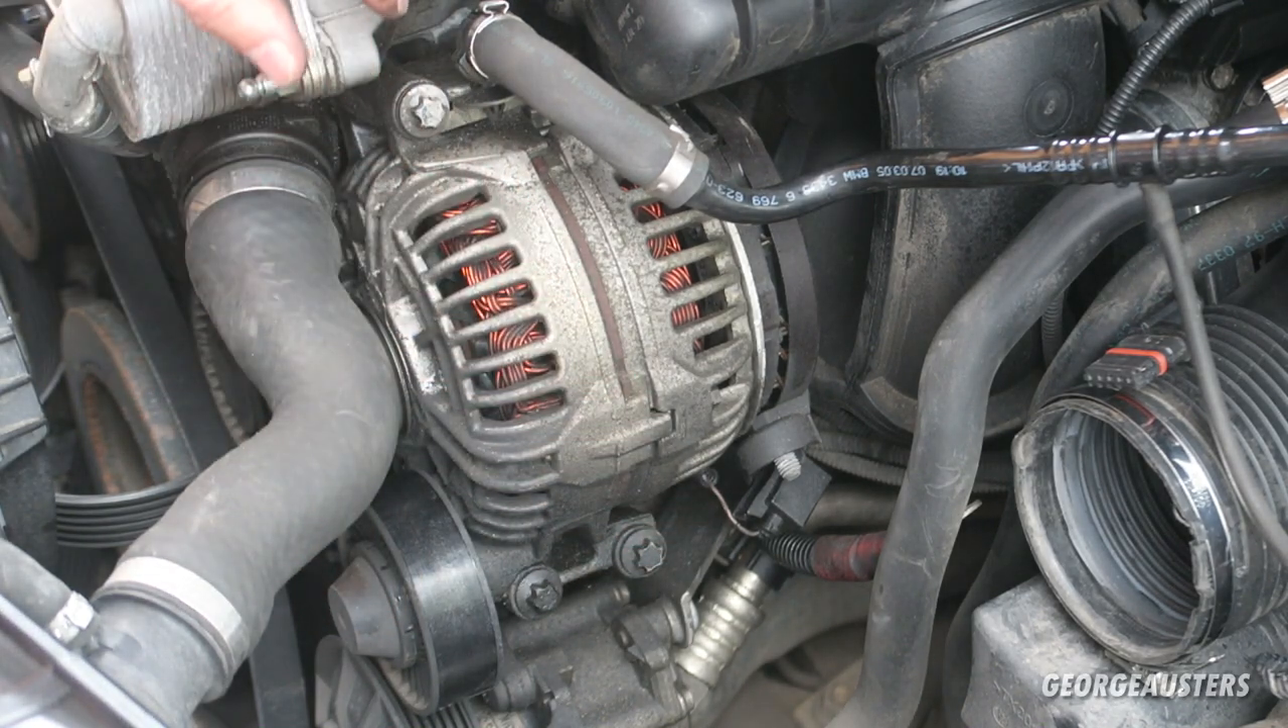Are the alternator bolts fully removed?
No.